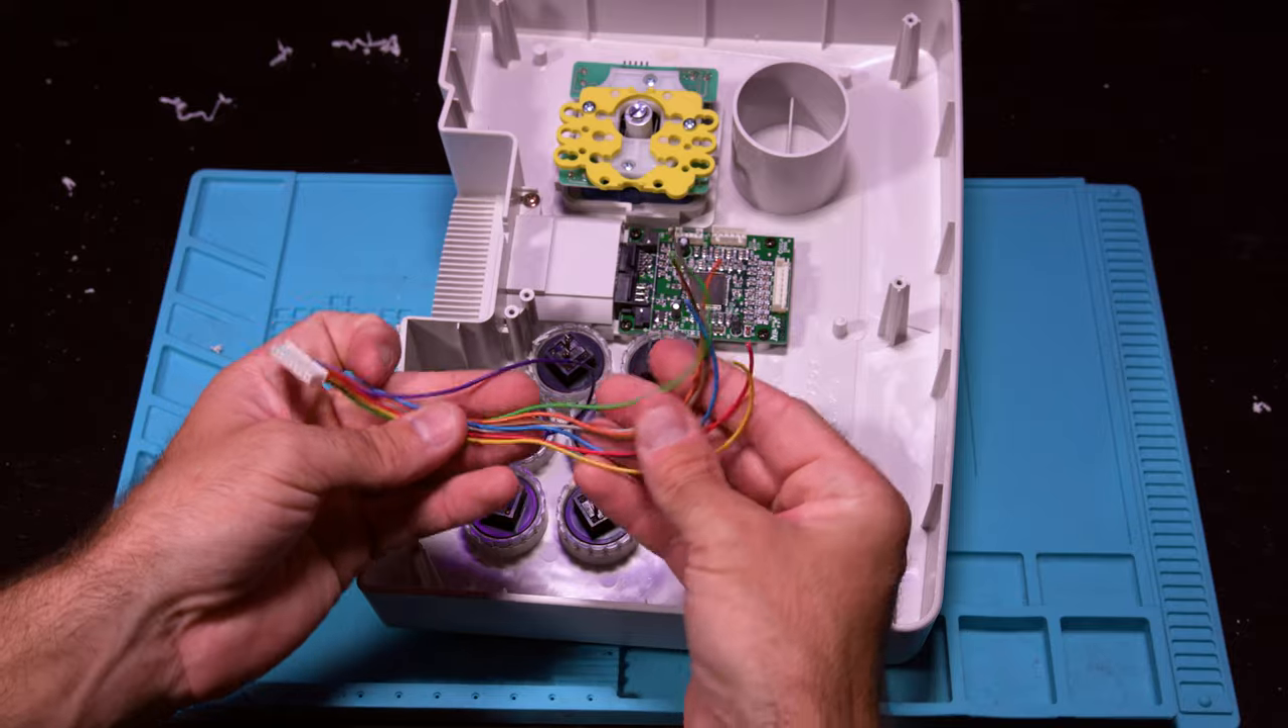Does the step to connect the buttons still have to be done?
Yes.